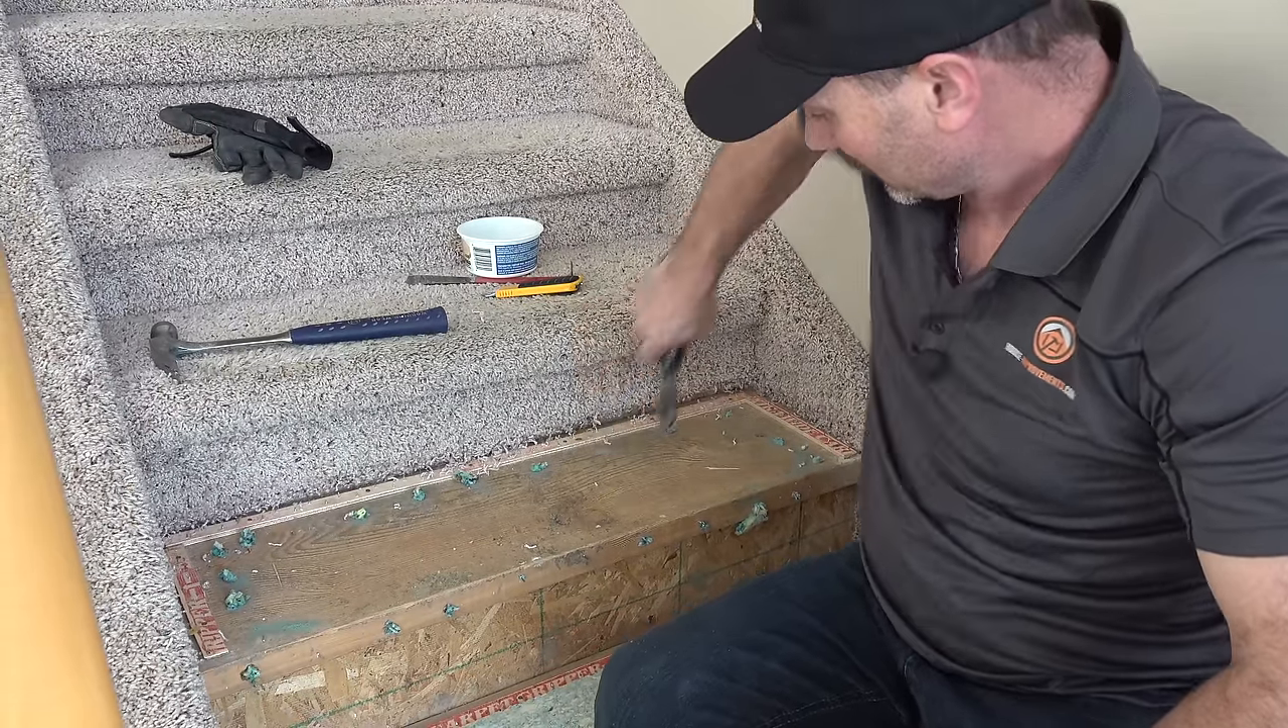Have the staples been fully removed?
No.